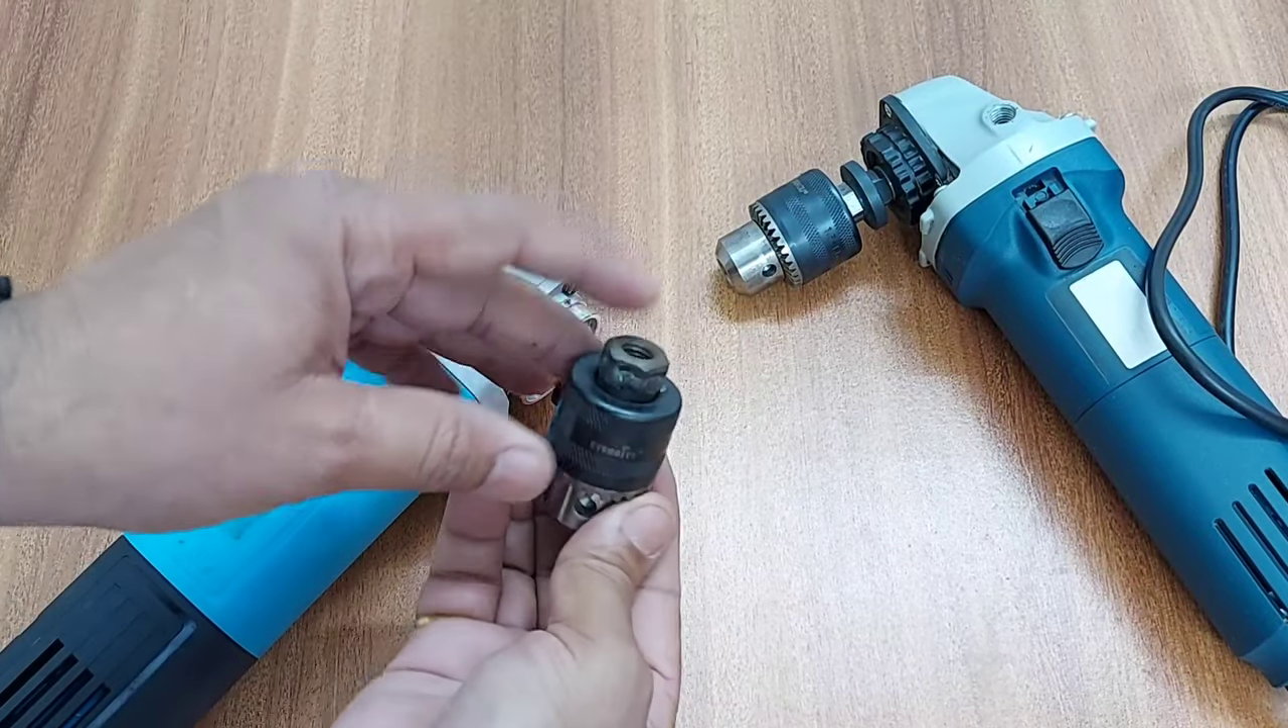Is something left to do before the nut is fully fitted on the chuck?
No.